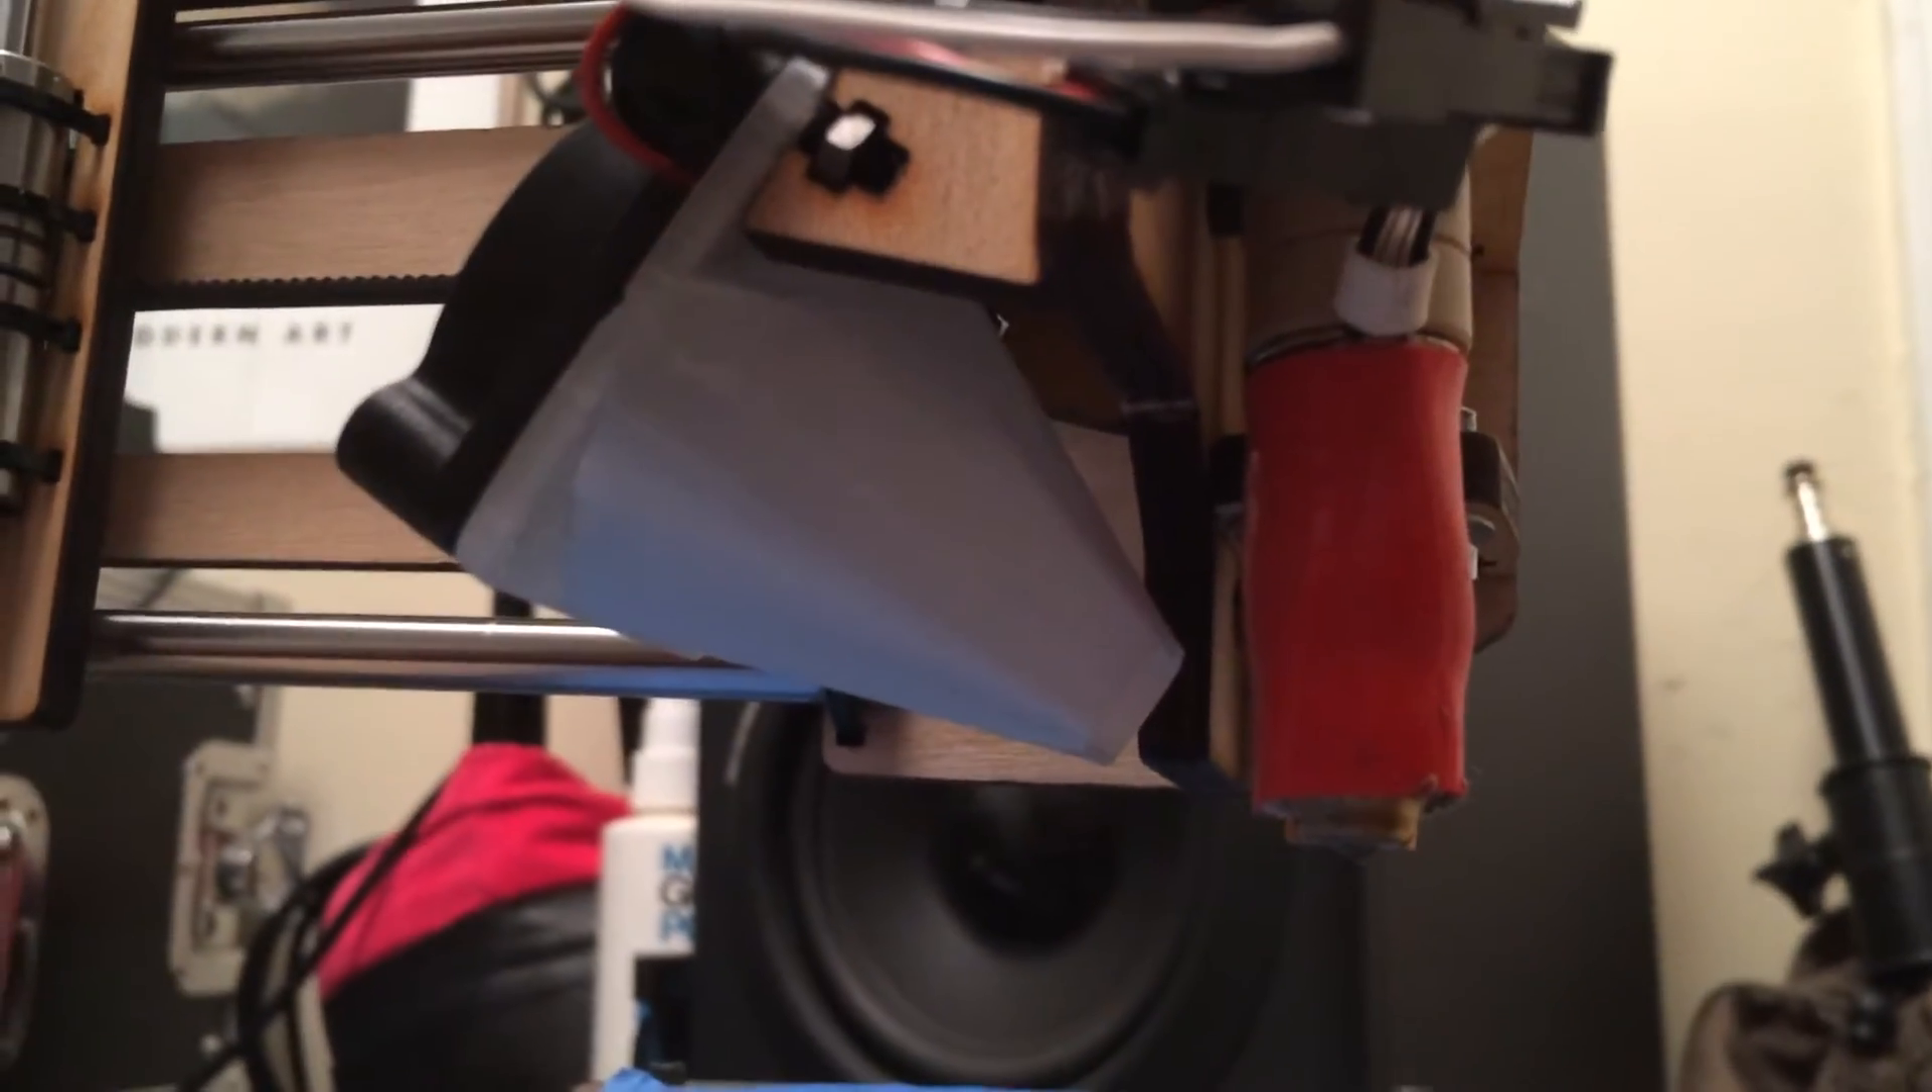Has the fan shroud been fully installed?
Yes.